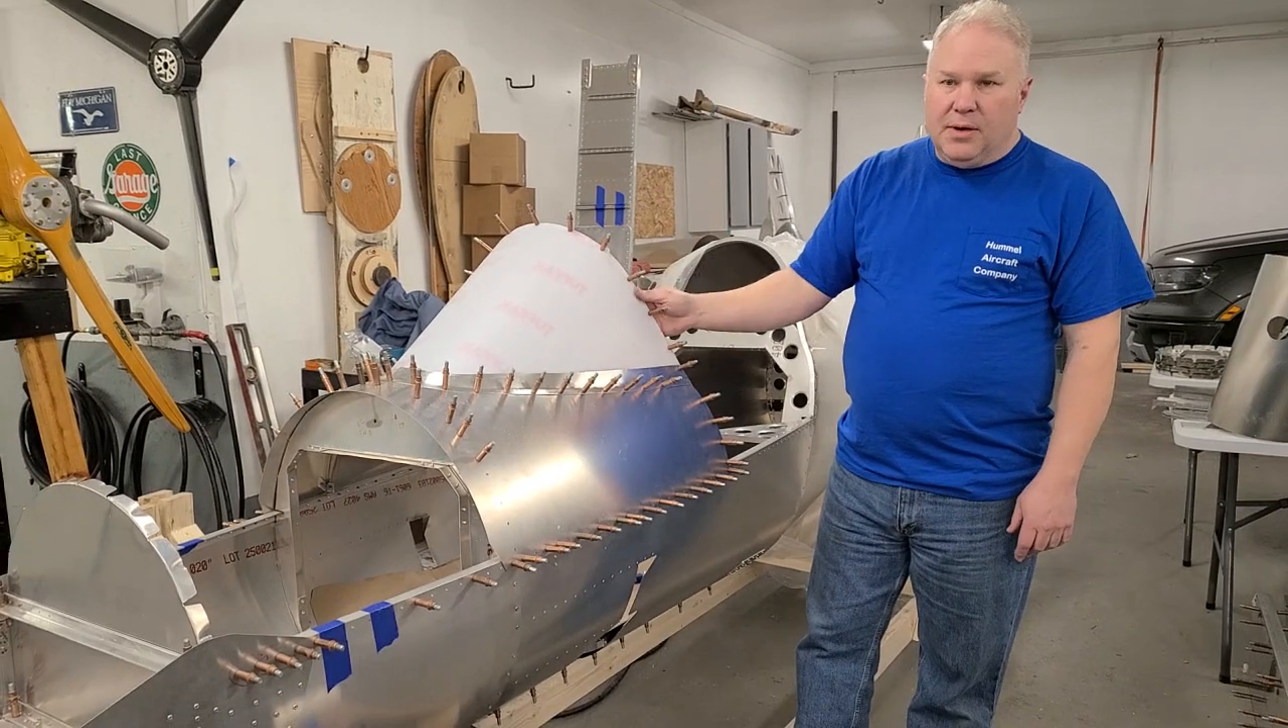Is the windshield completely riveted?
No.